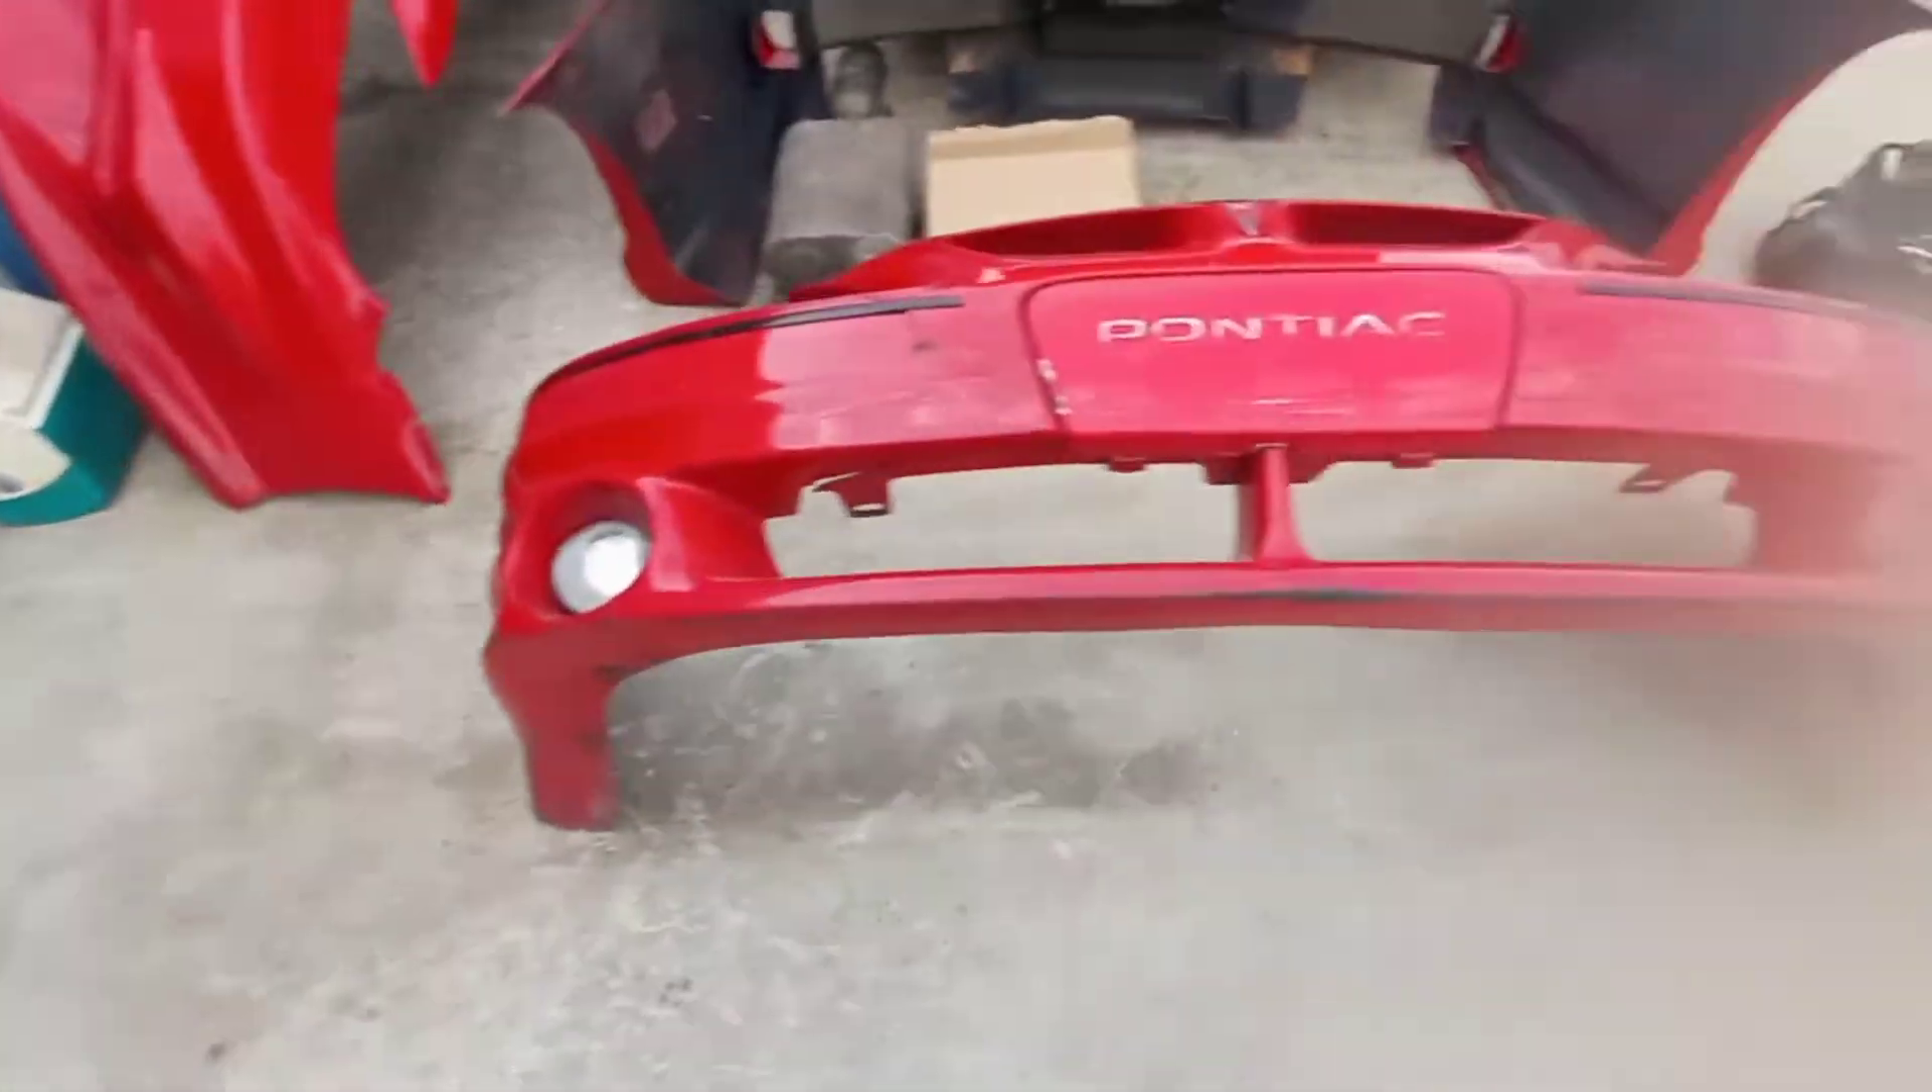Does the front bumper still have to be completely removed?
No.